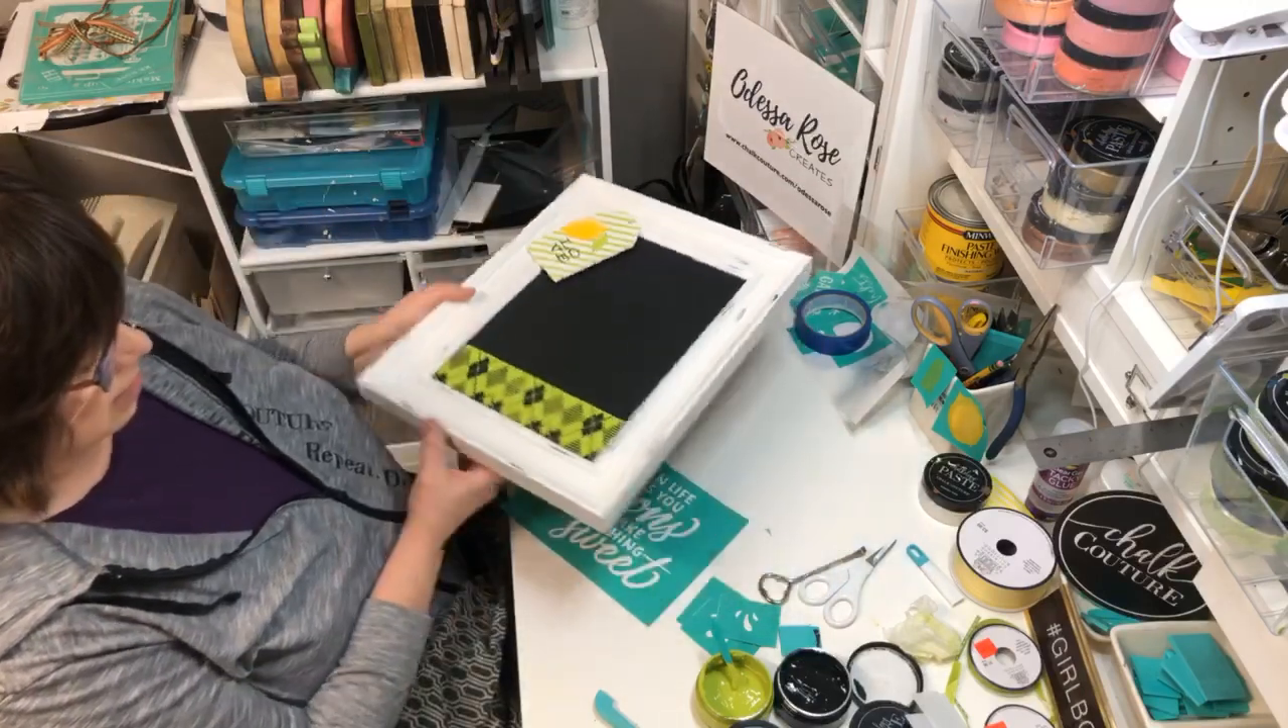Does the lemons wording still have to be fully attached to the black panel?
Yes.